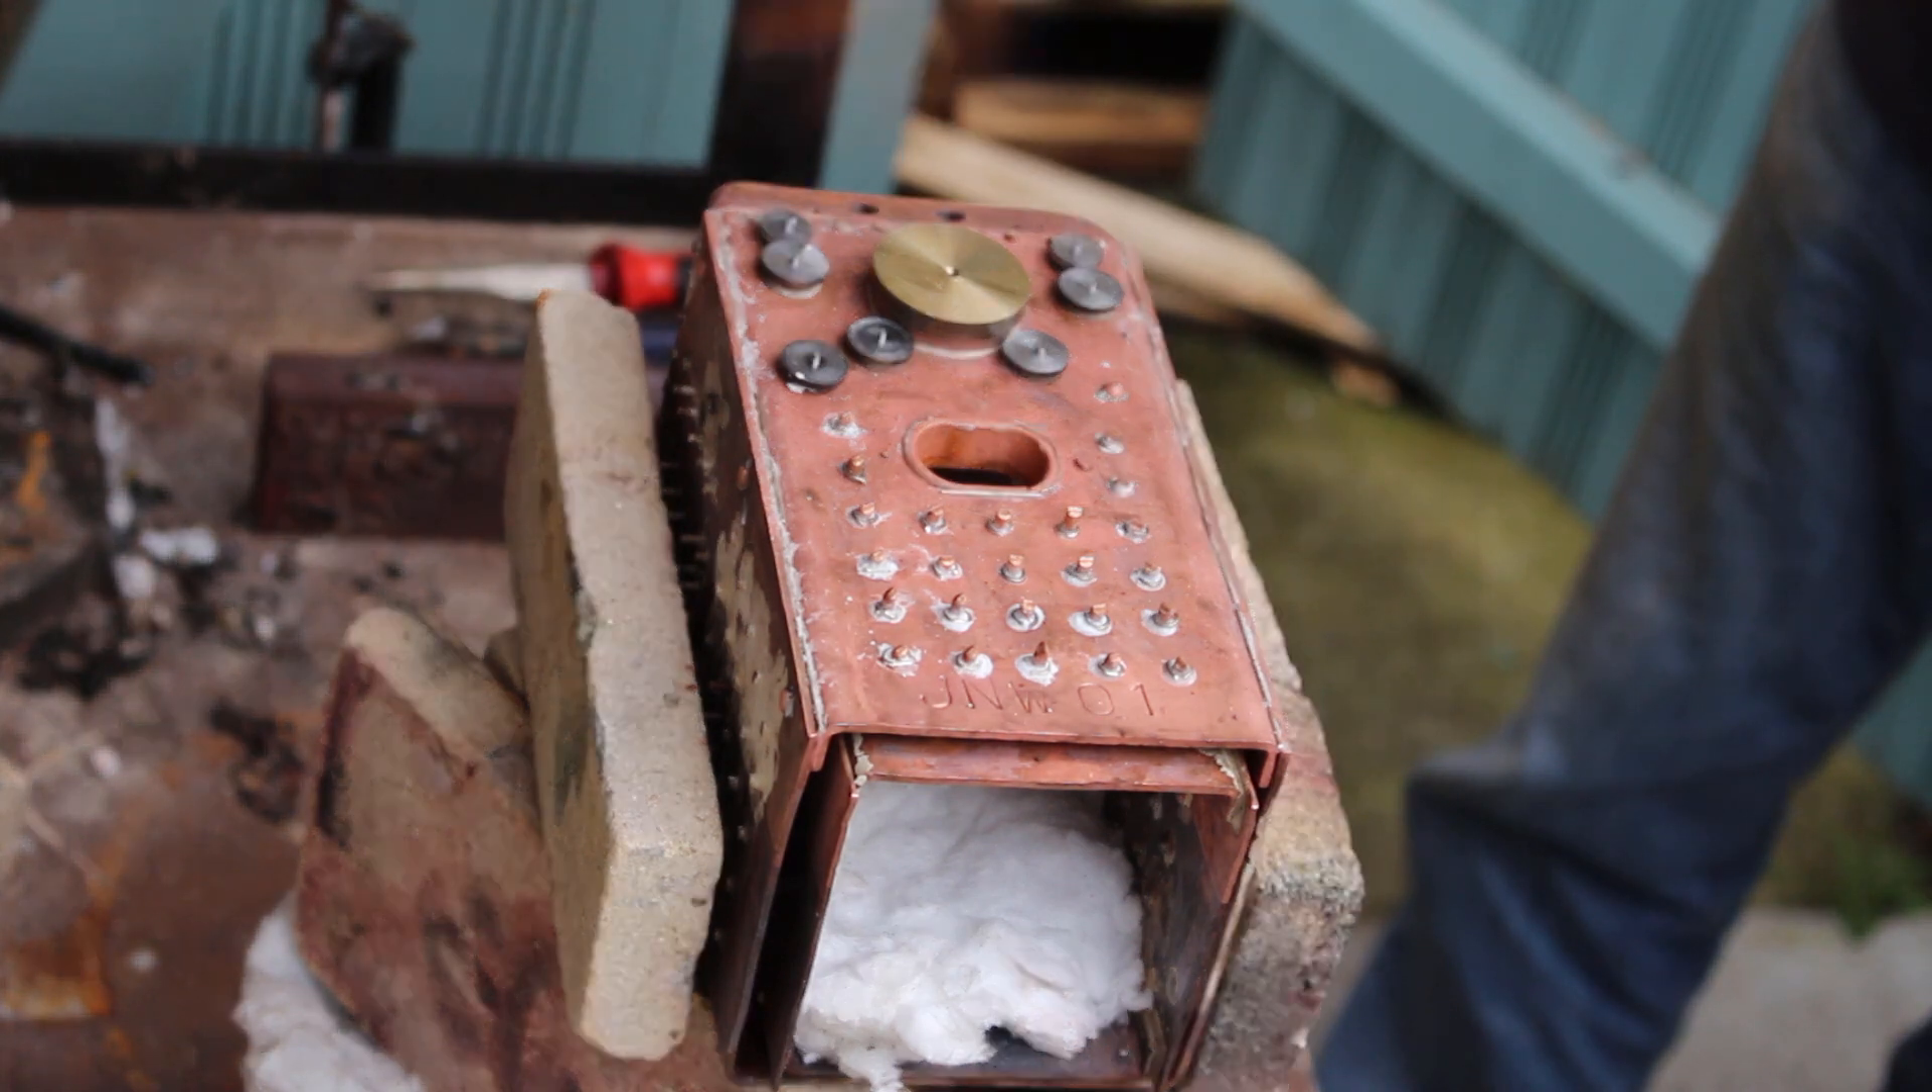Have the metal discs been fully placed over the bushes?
Yes.